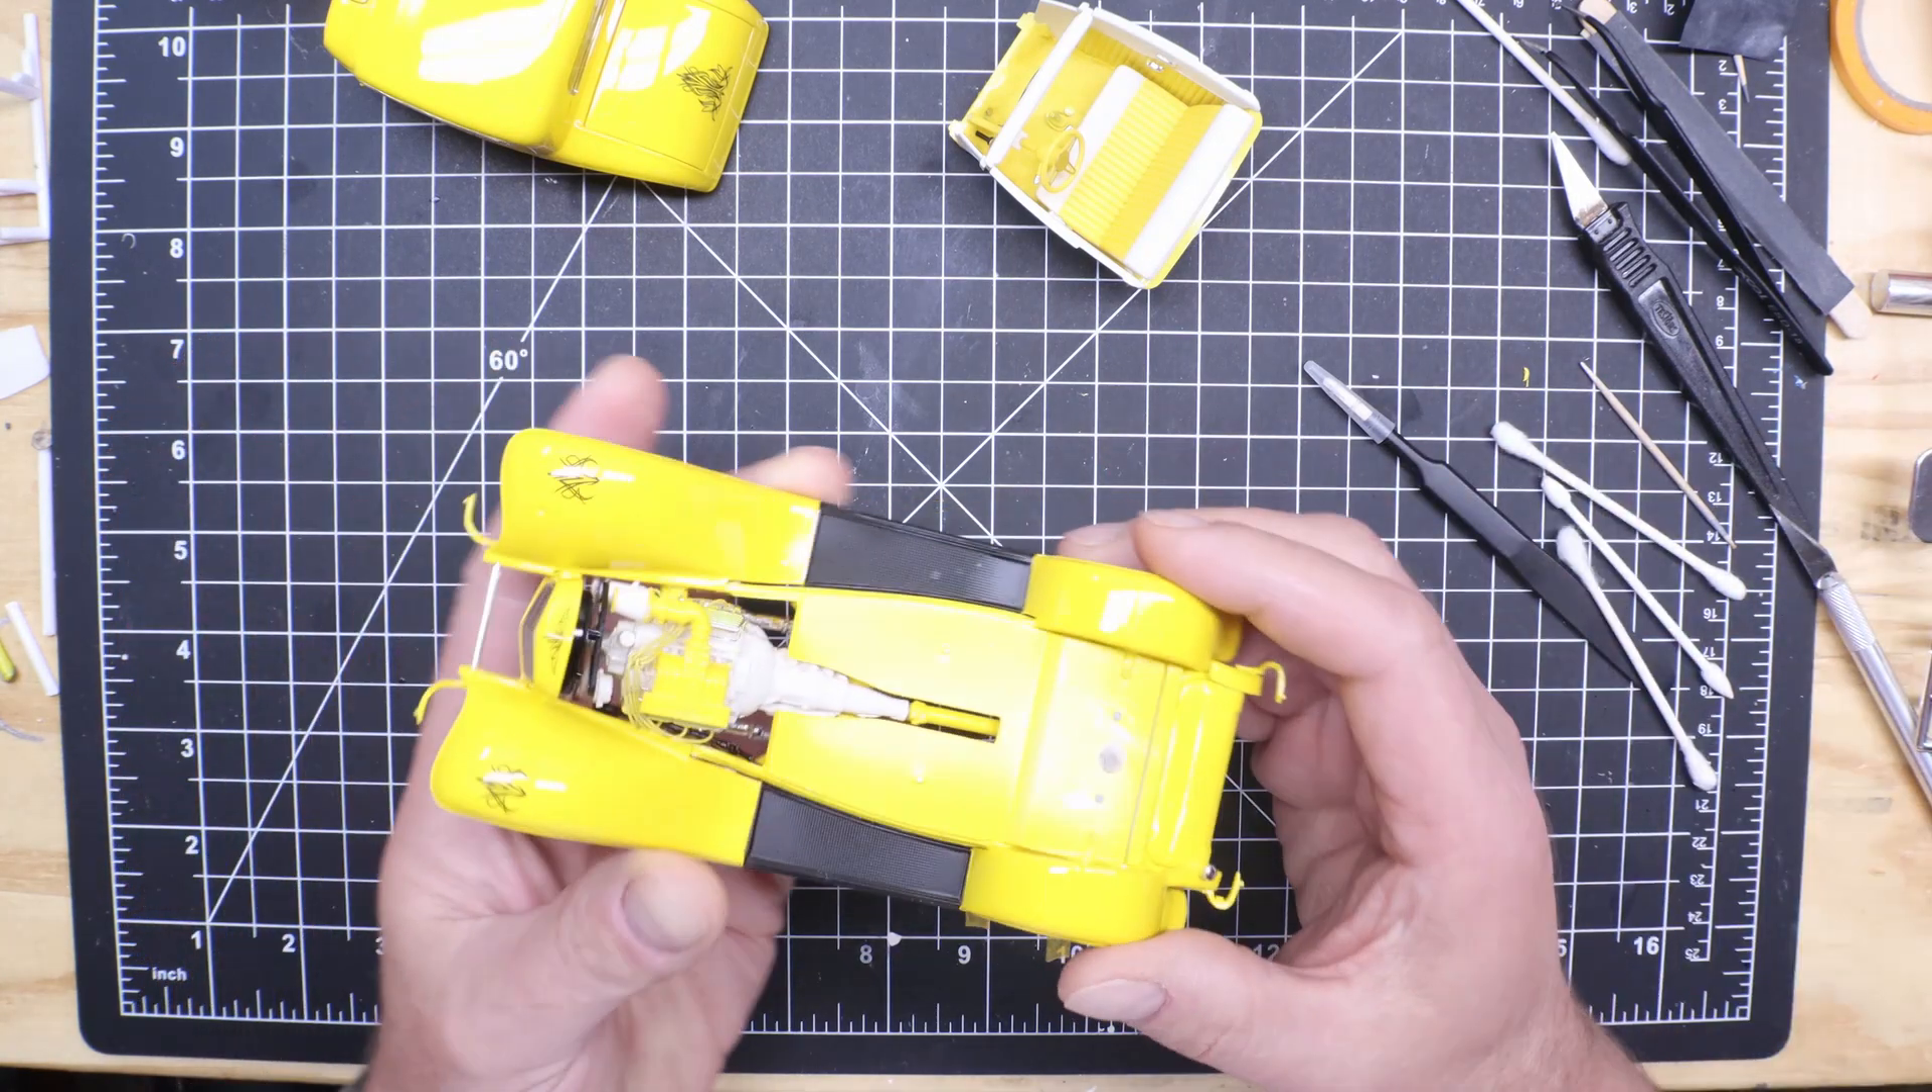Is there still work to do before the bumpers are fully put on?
Yes.